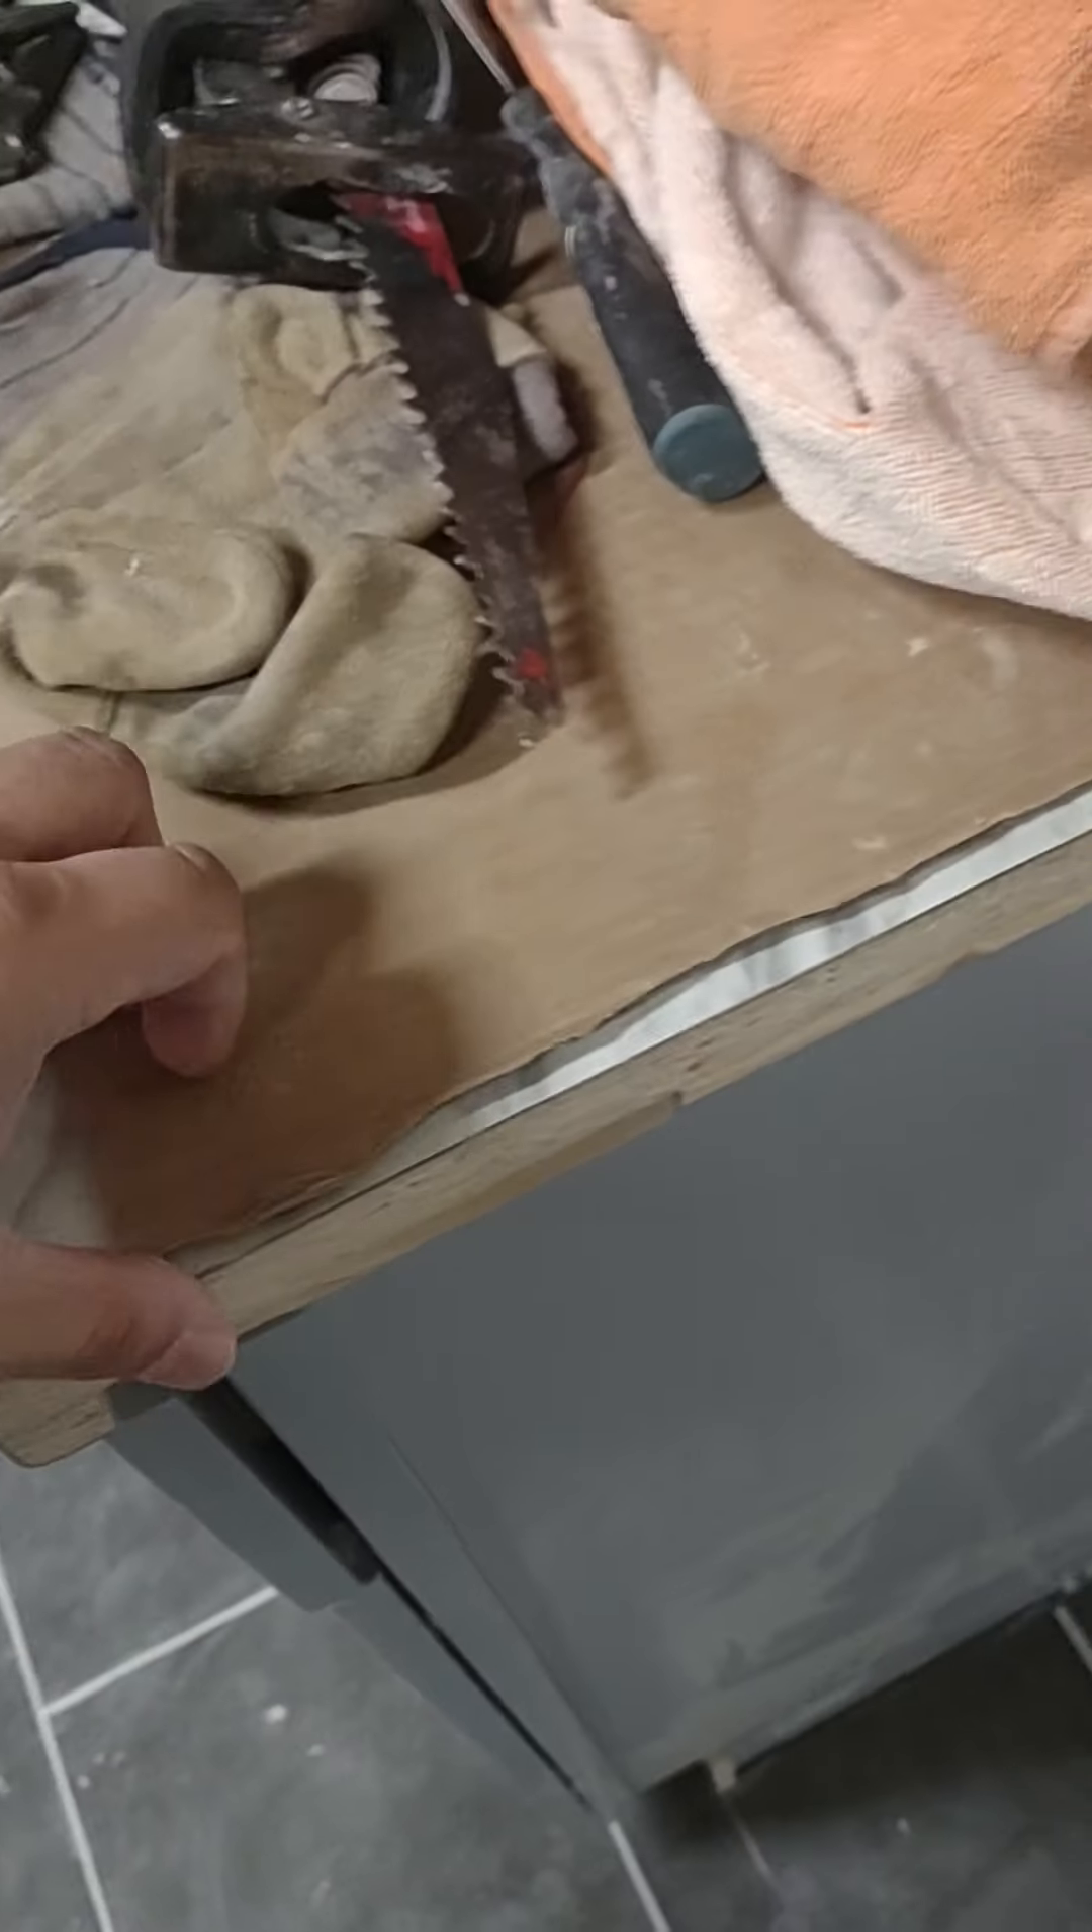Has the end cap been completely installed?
No.